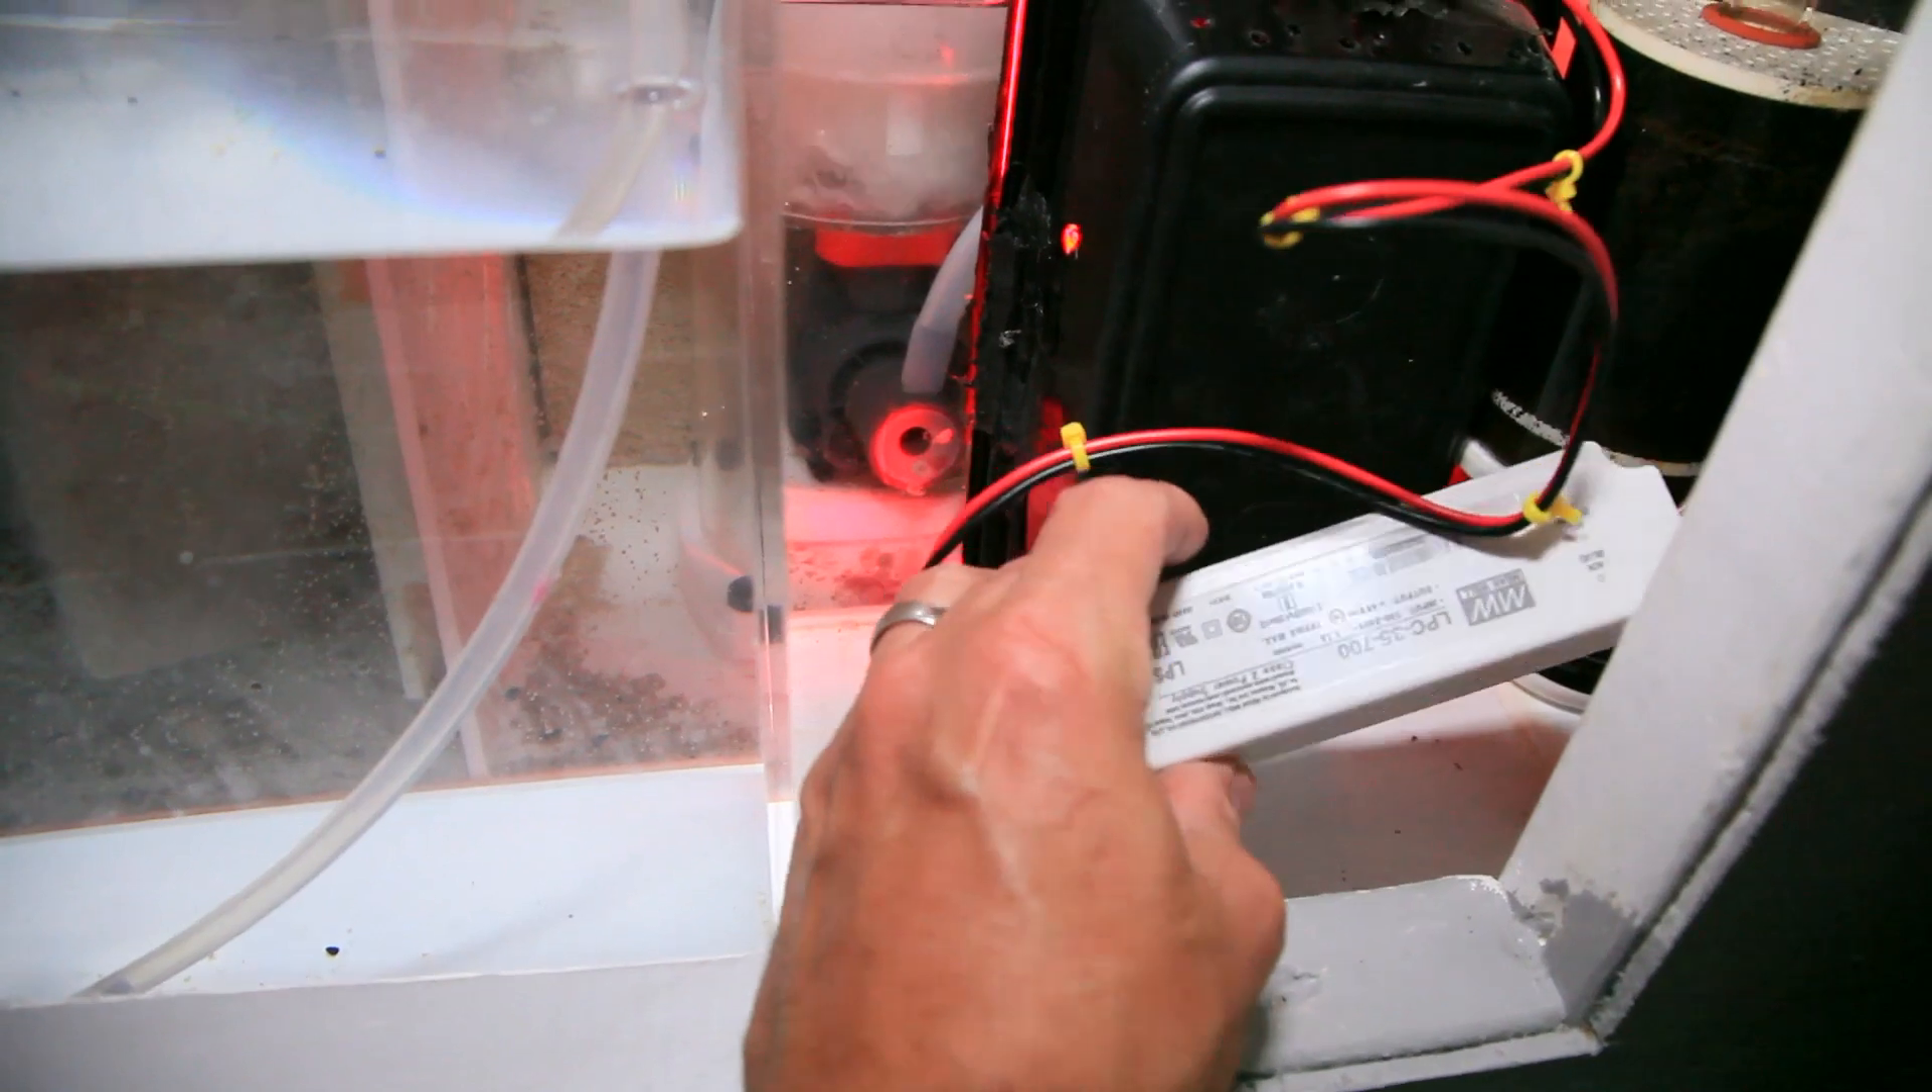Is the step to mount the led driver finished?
No.